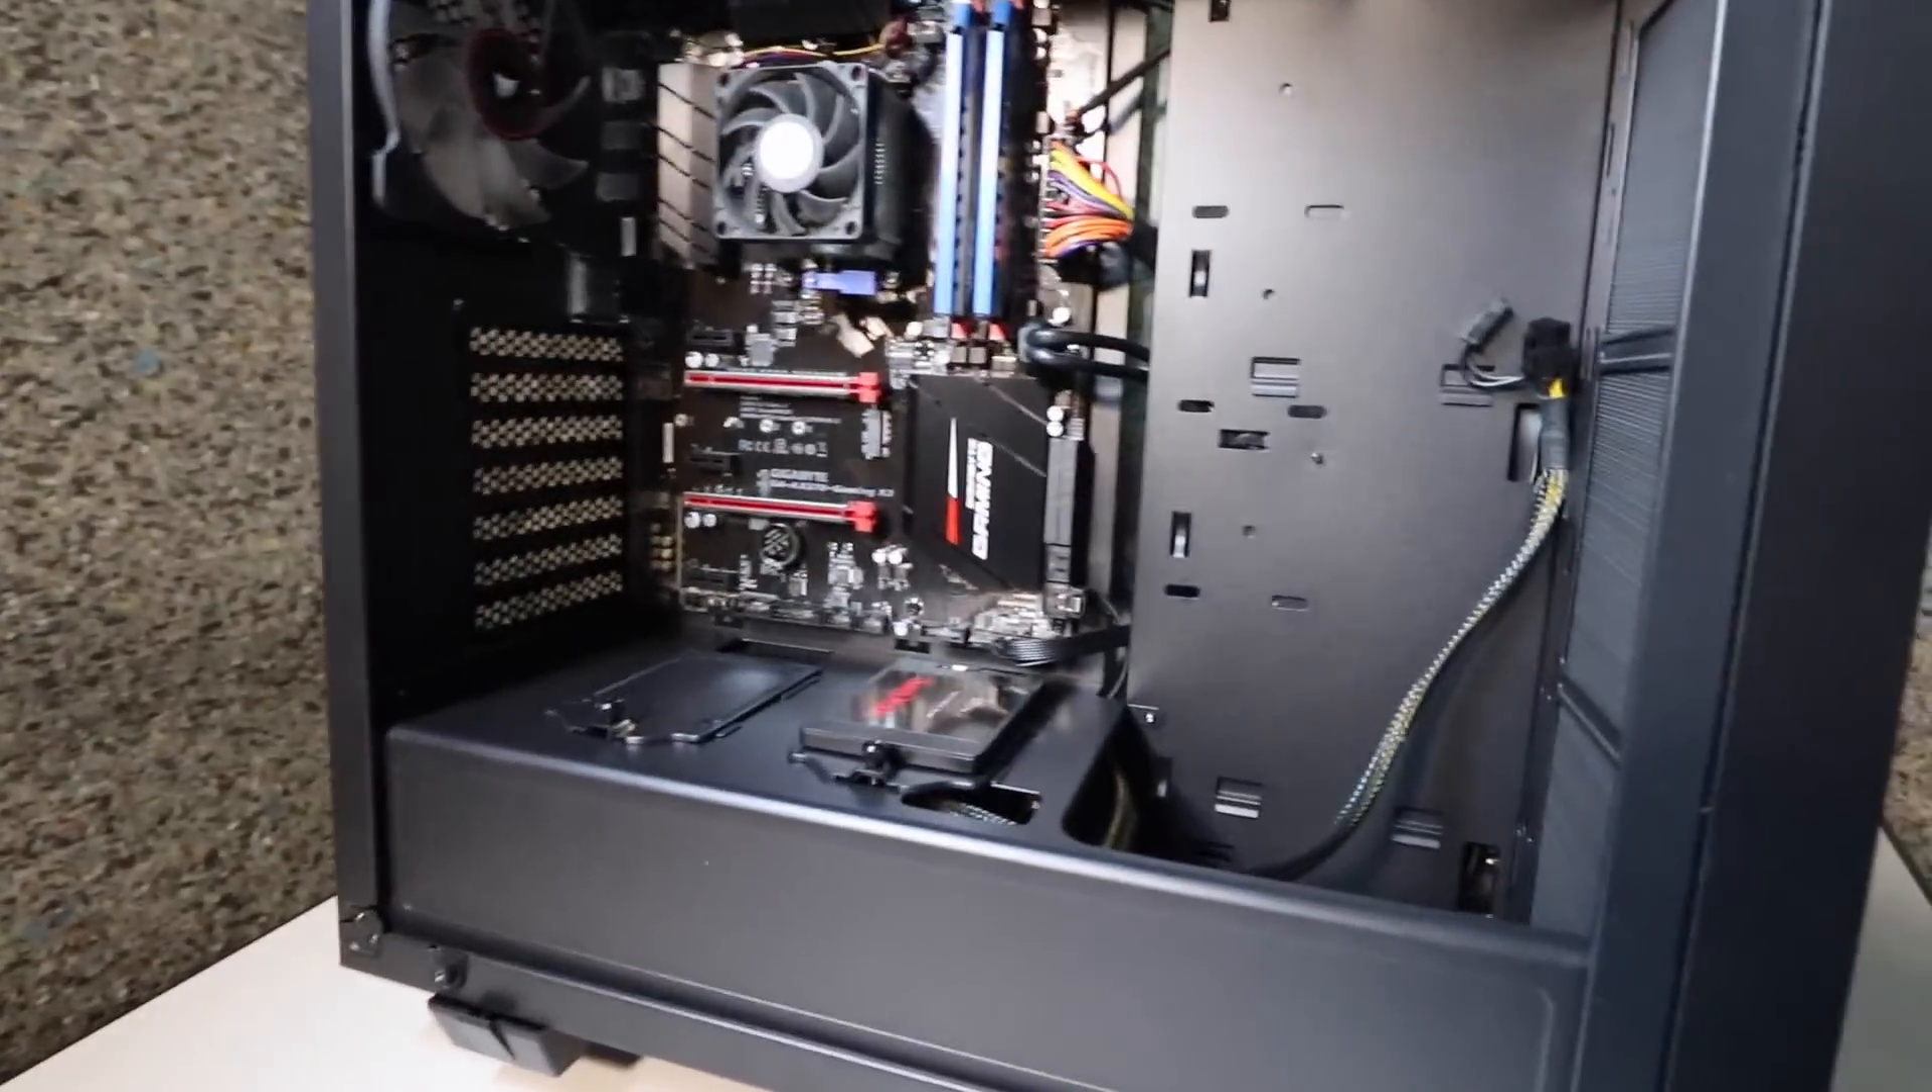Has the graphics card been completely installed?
No.